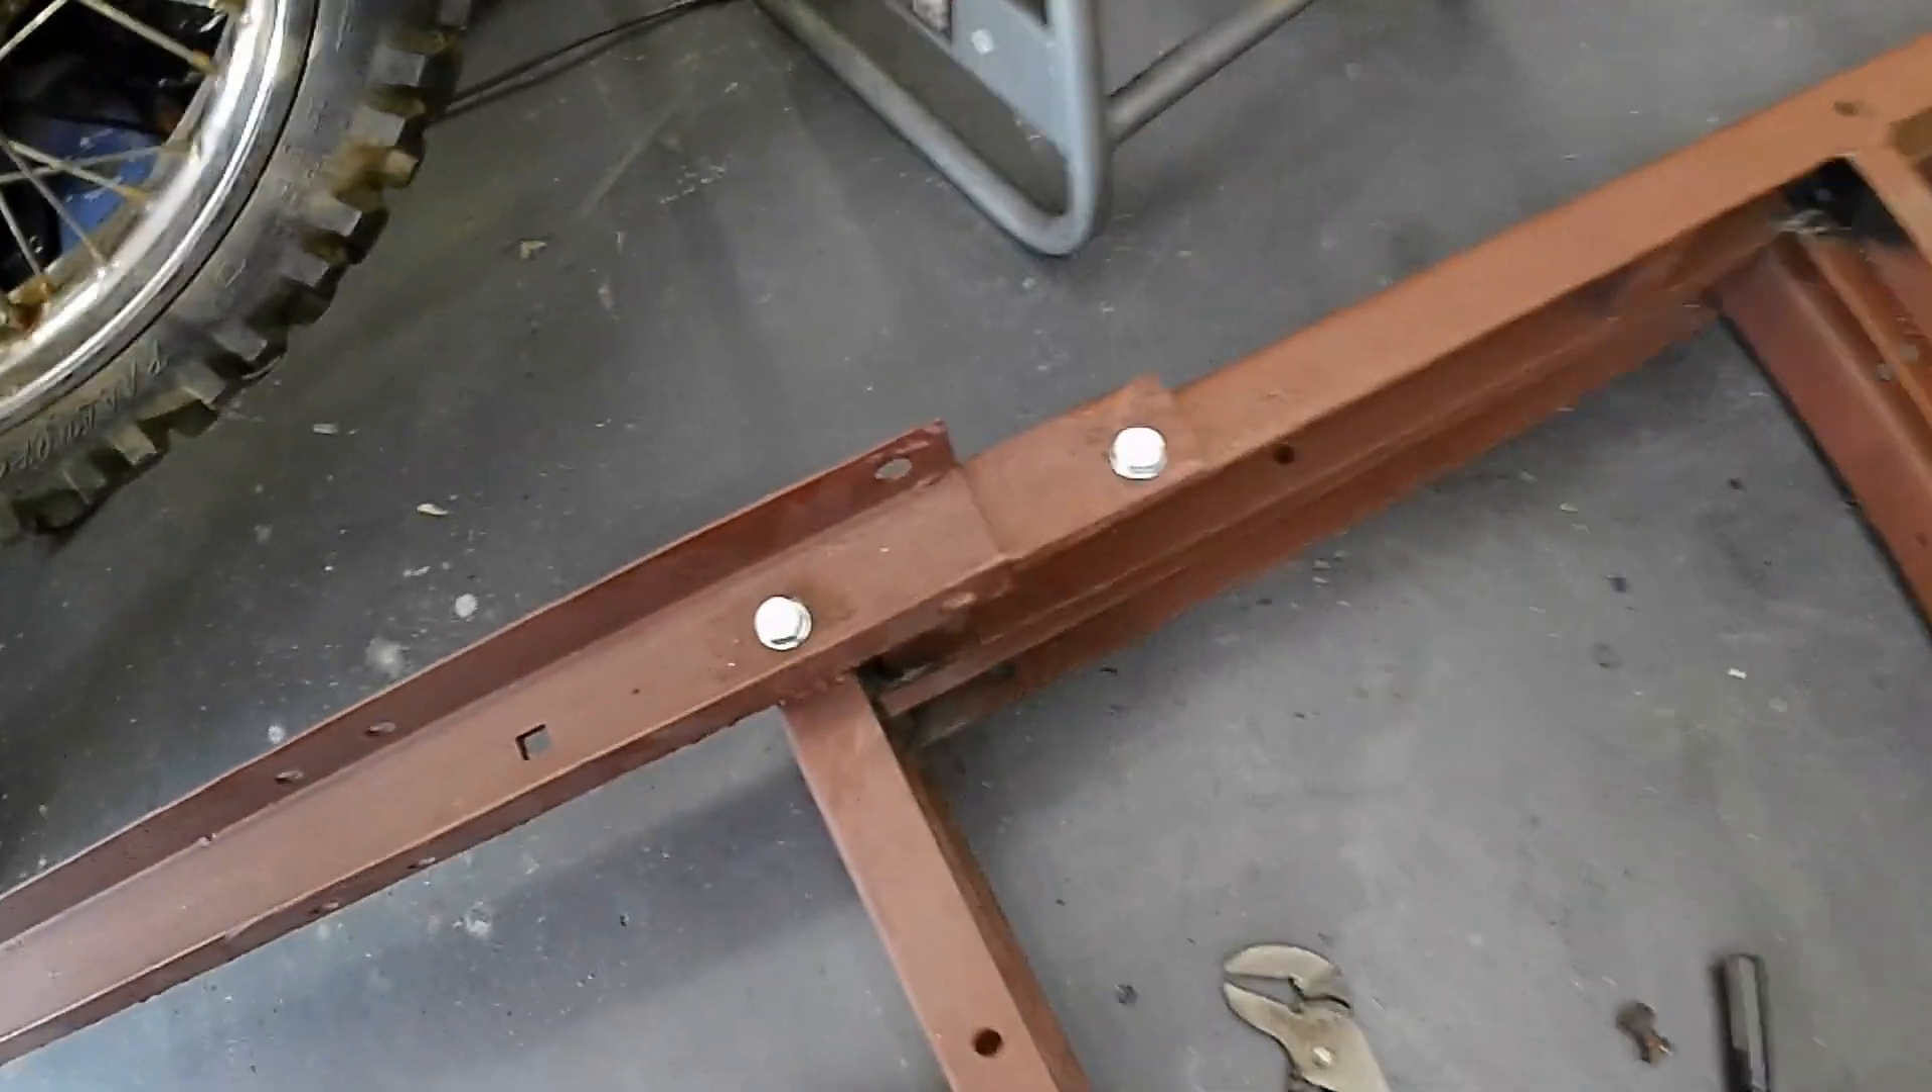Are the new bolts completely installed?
Yes.